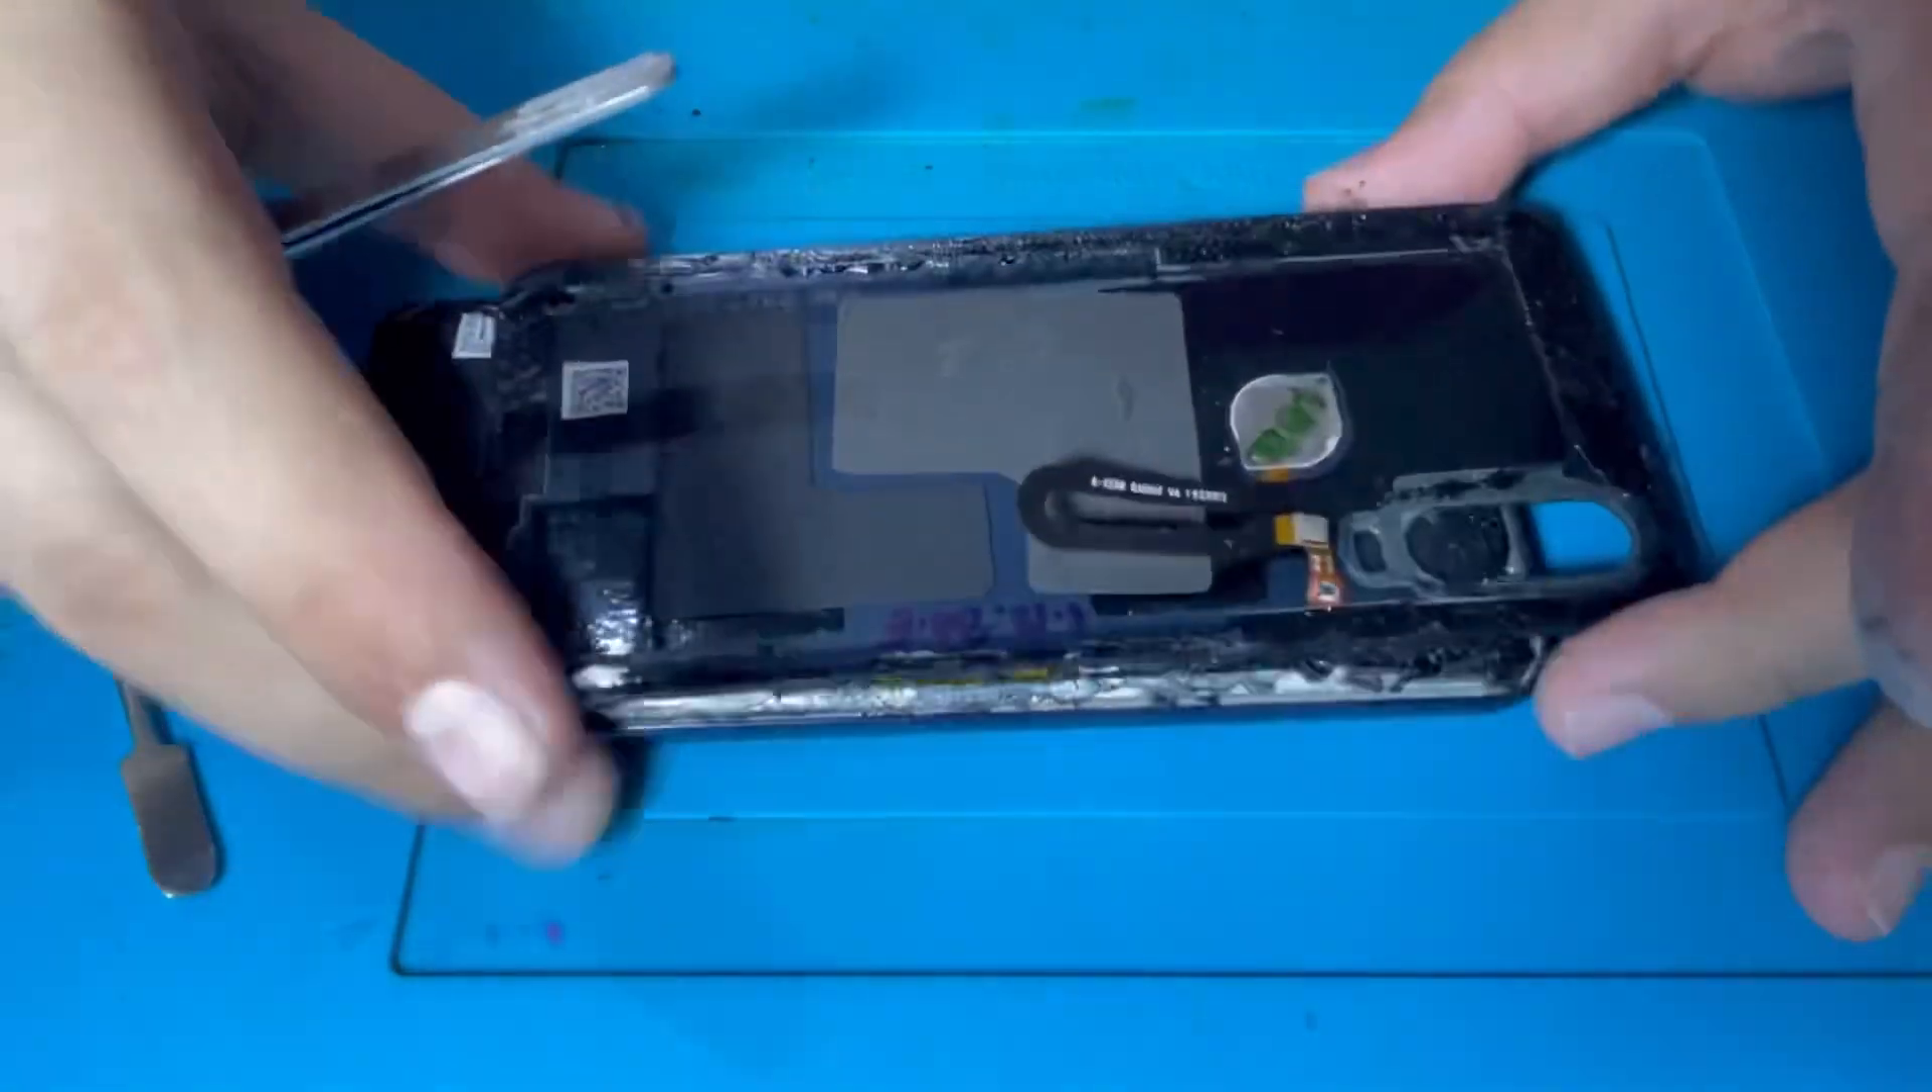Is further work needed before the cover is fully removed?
No.